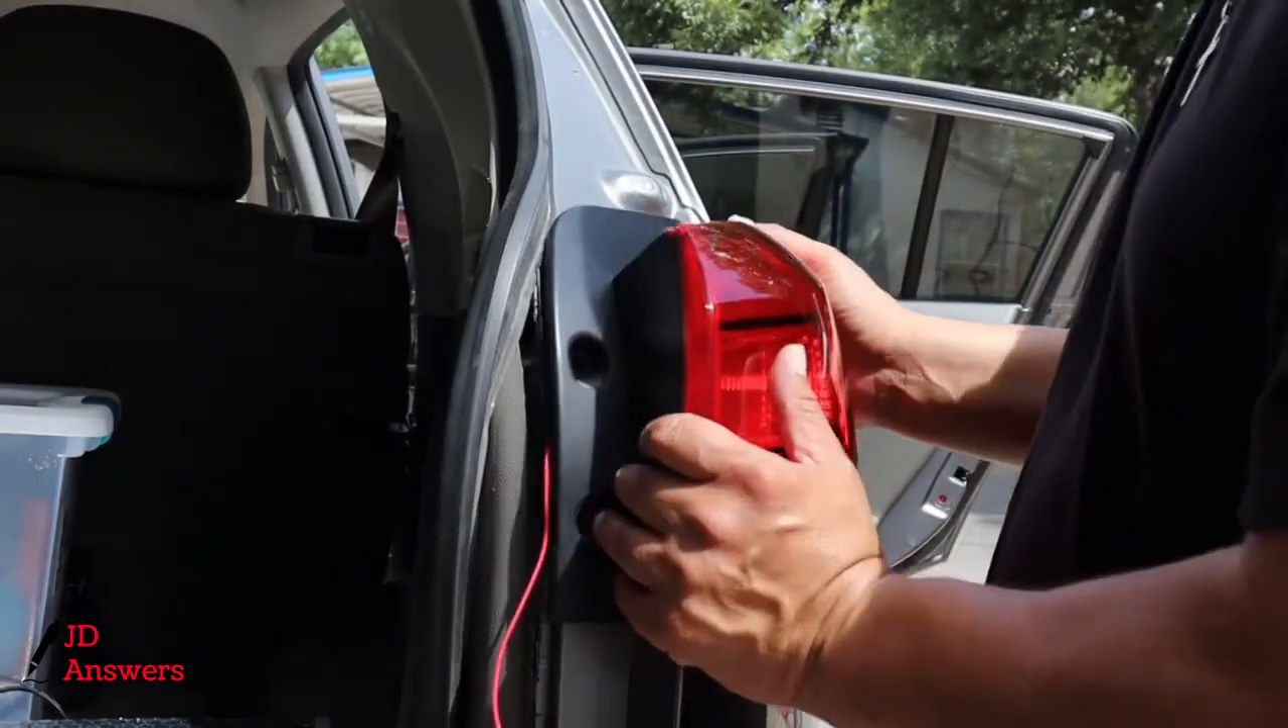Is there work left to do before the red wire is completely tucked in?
Yes.